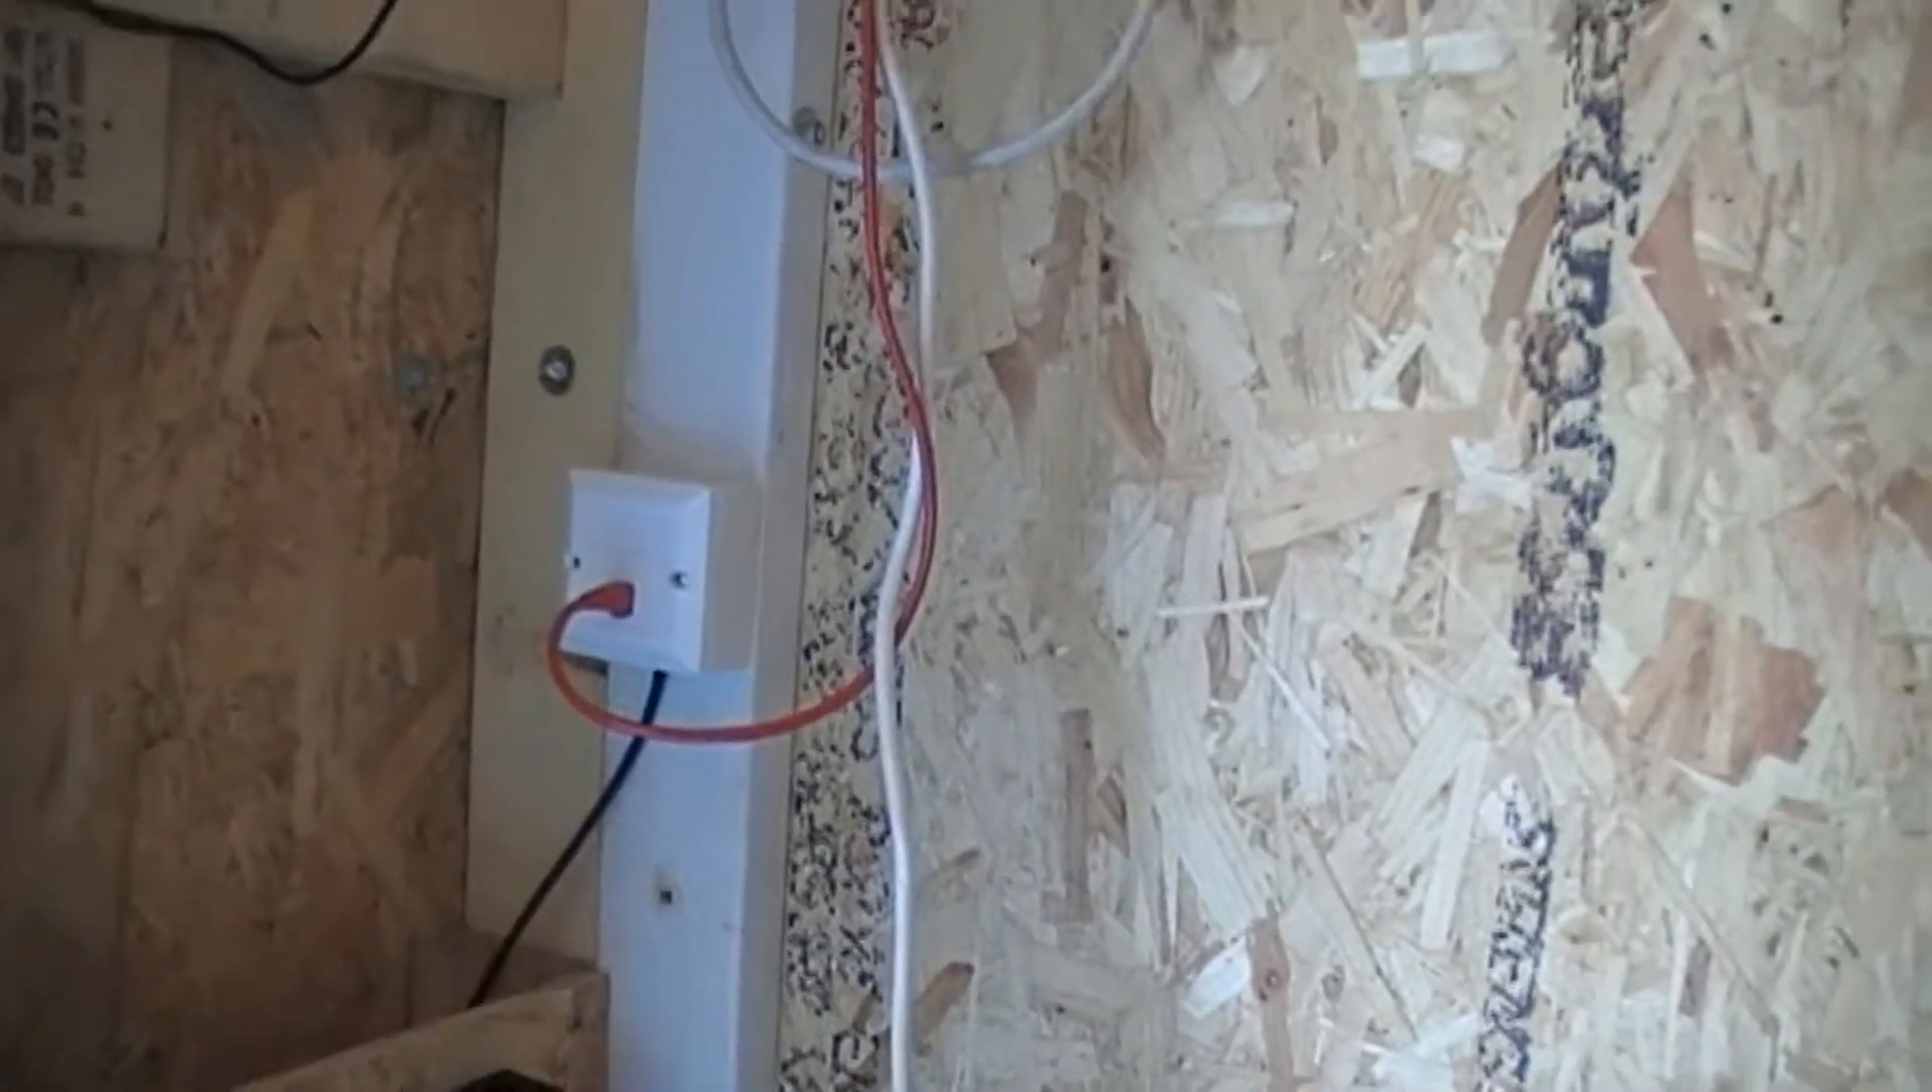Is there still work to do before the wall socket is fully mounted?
No.